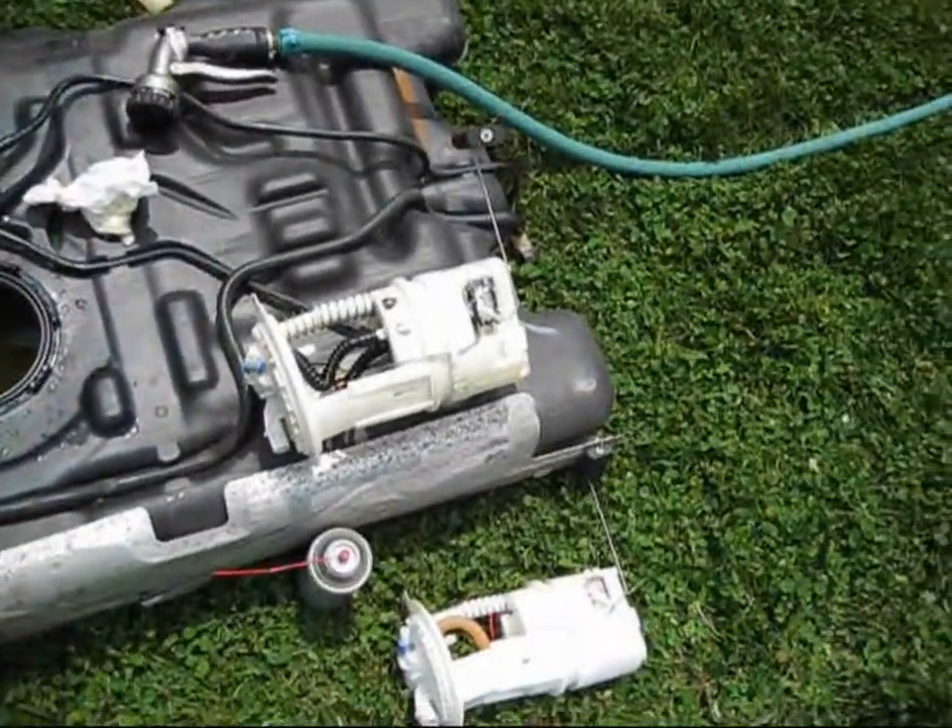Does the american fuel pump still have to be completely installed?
Yes.